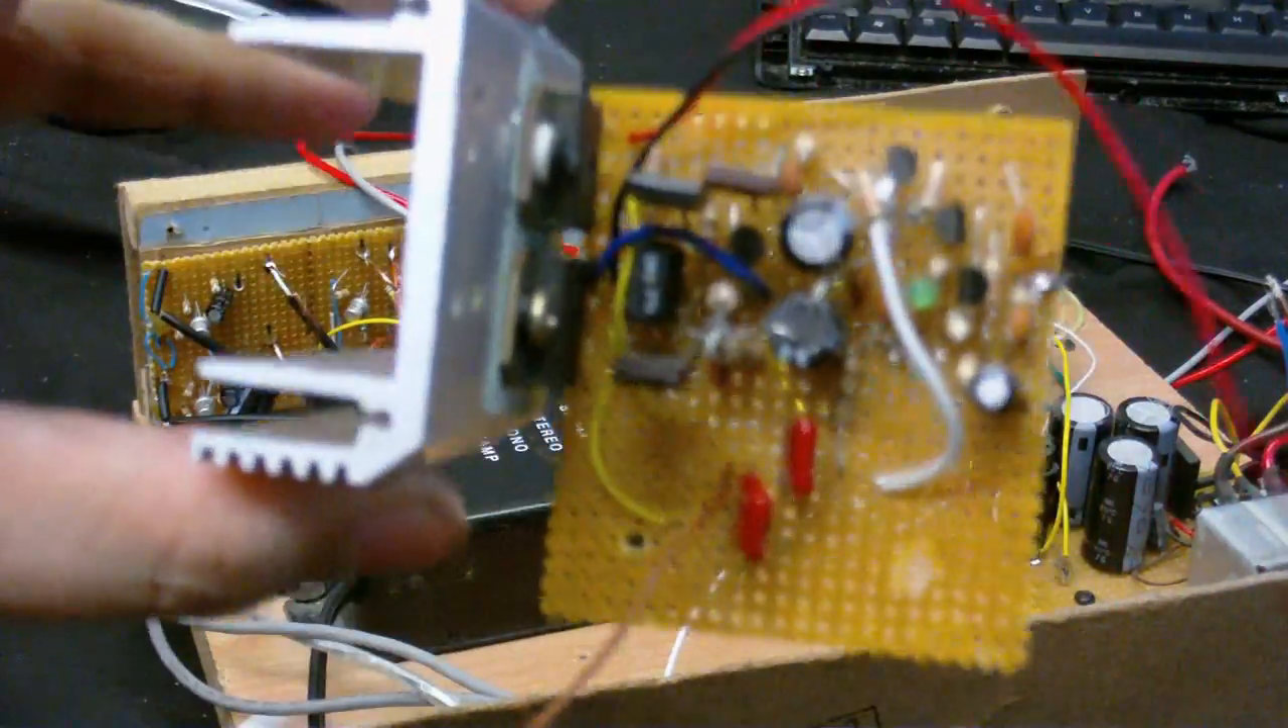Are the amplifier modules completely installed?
No.